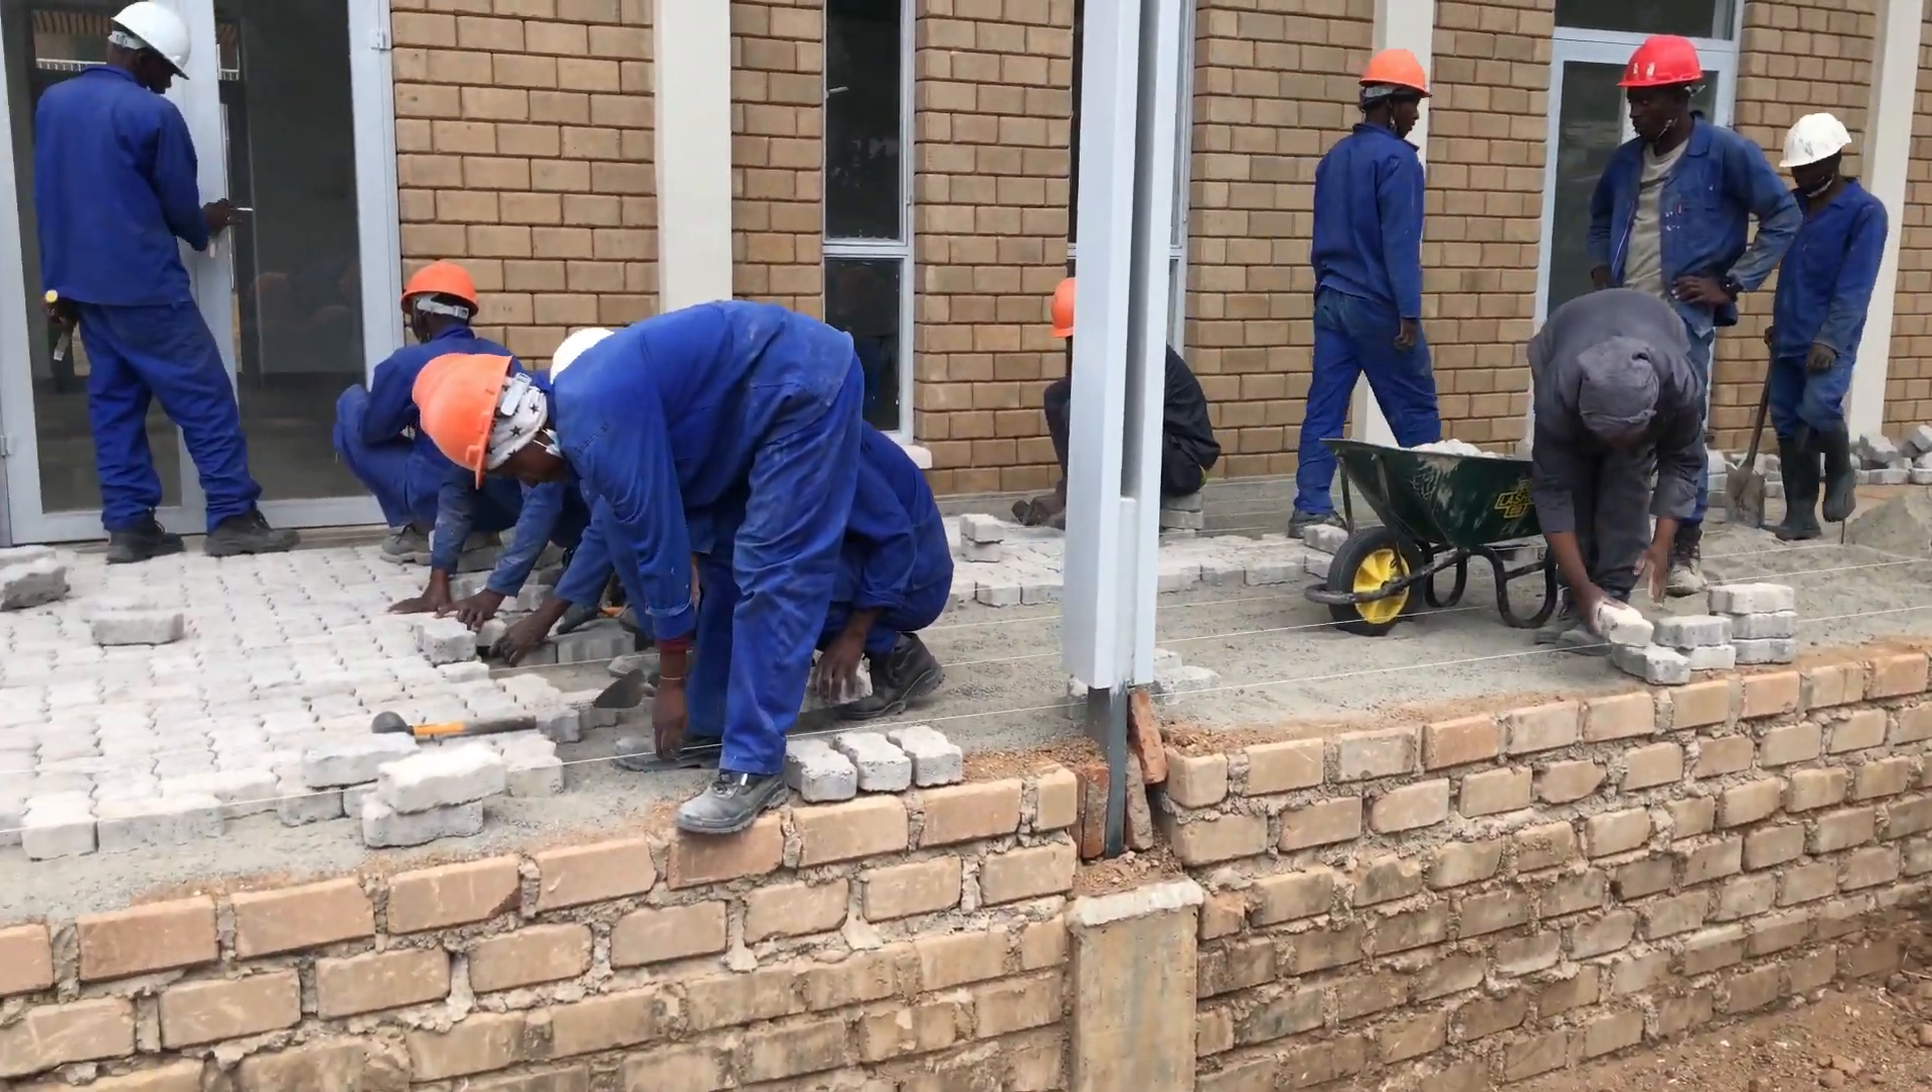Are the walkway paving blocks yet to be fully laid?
Yes.